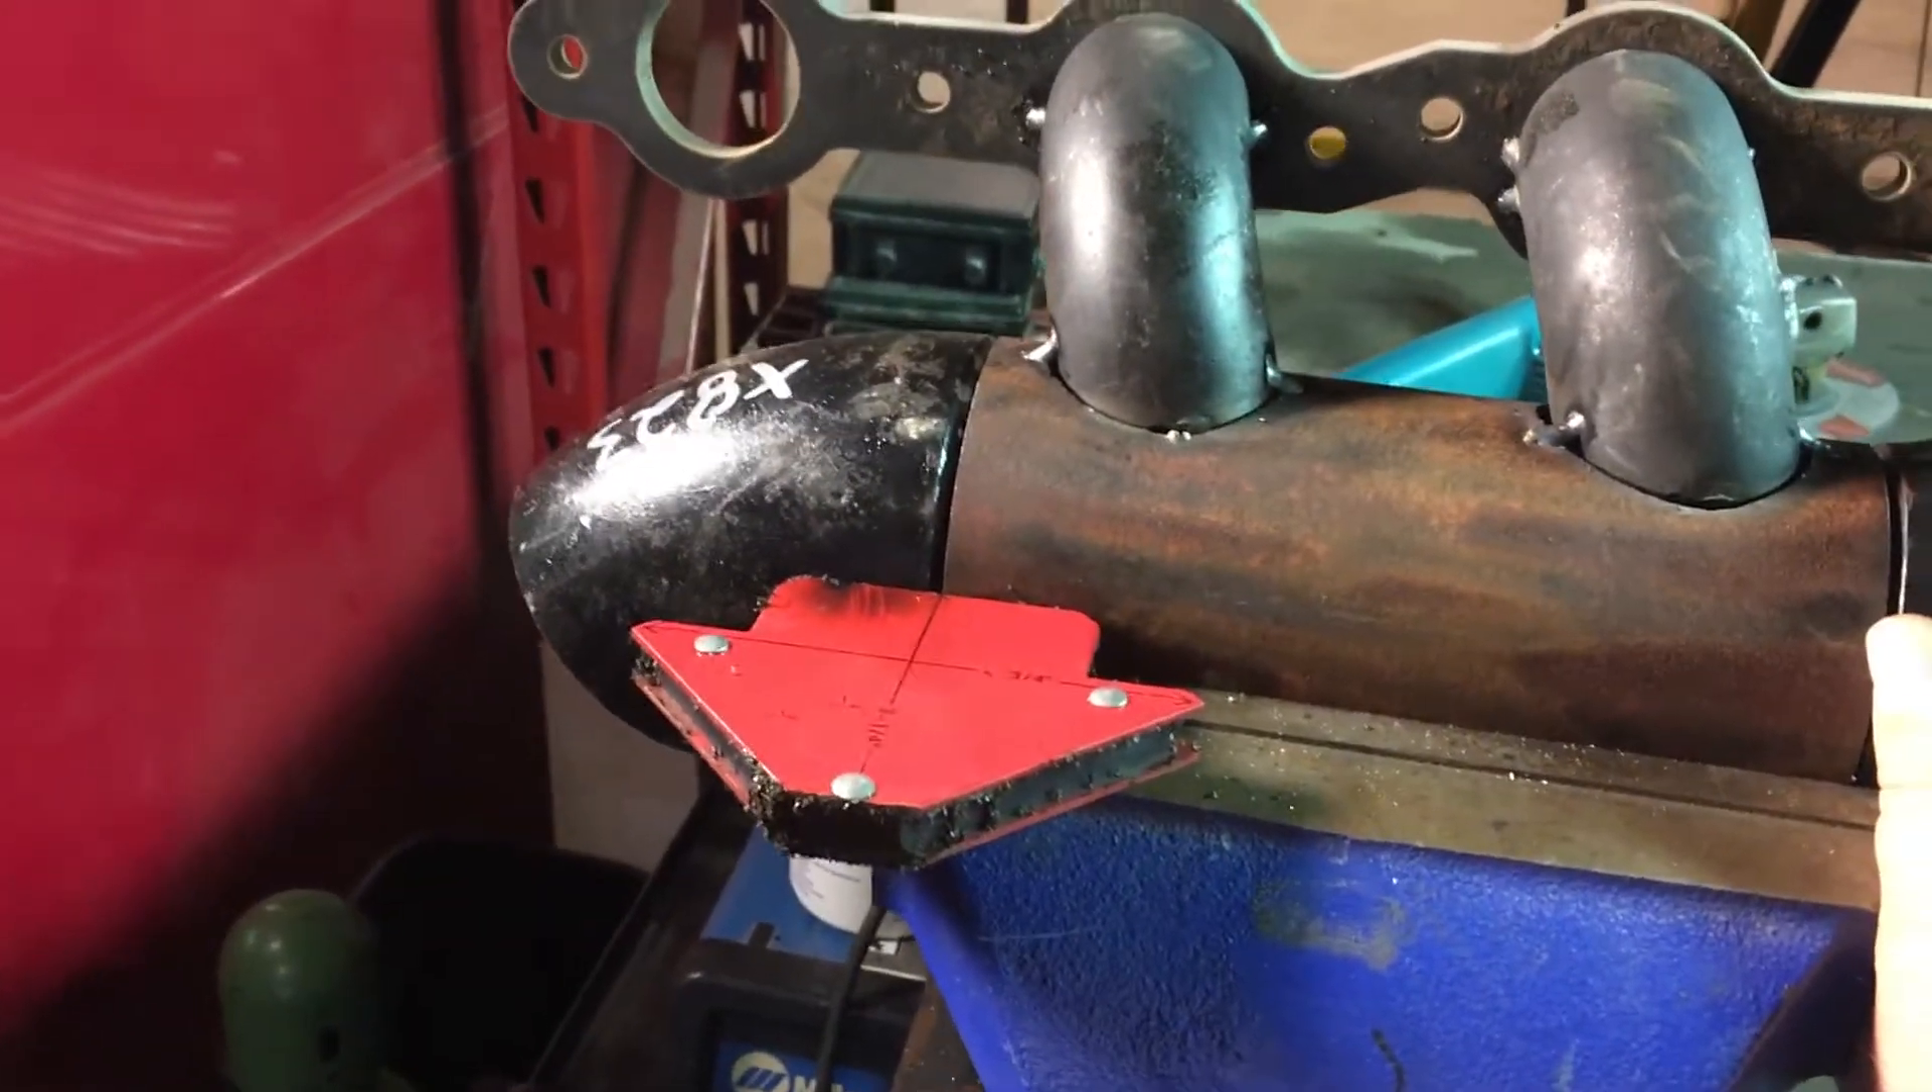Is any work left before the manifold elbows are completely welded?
Yes.